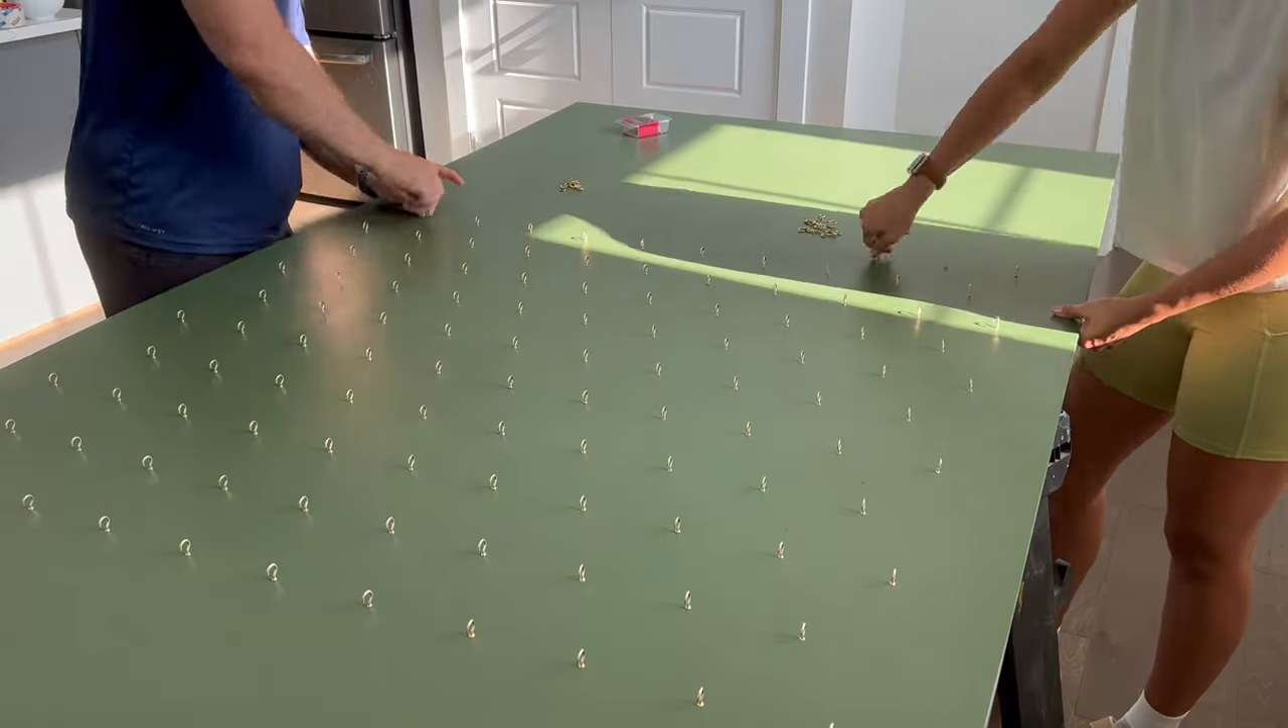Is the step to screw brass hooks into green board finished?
No.